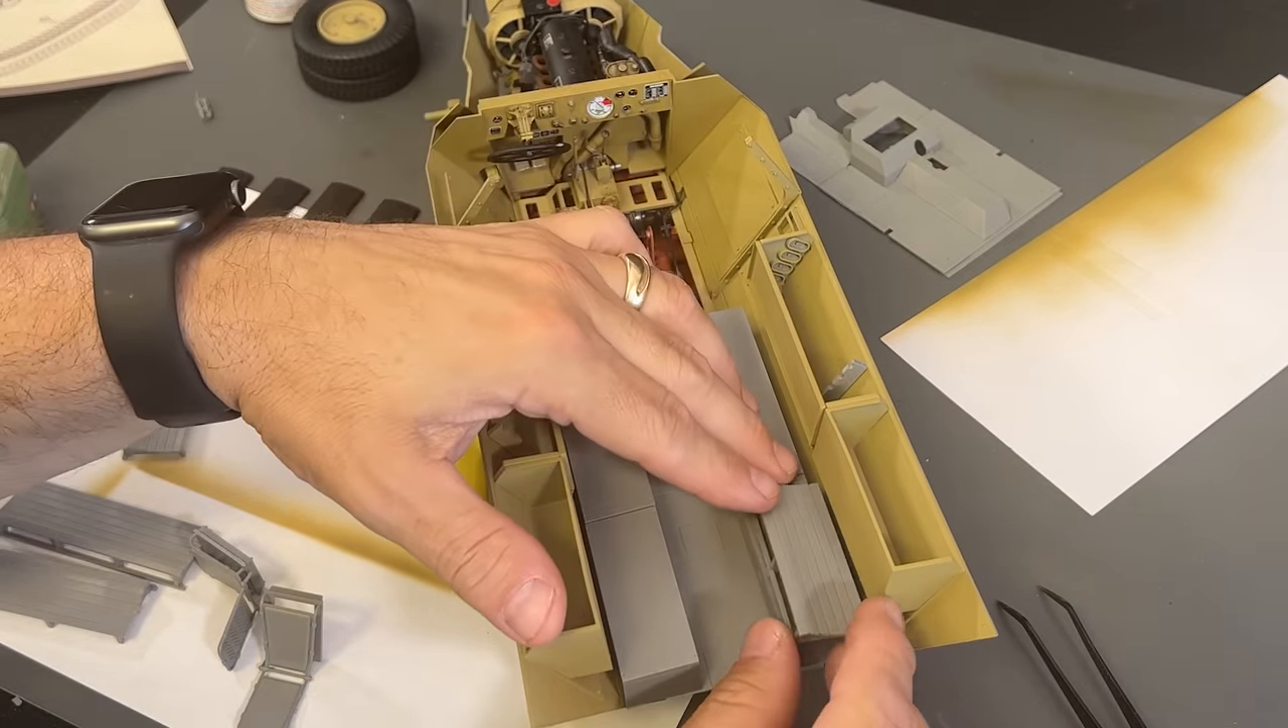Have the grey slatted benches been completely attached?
No.